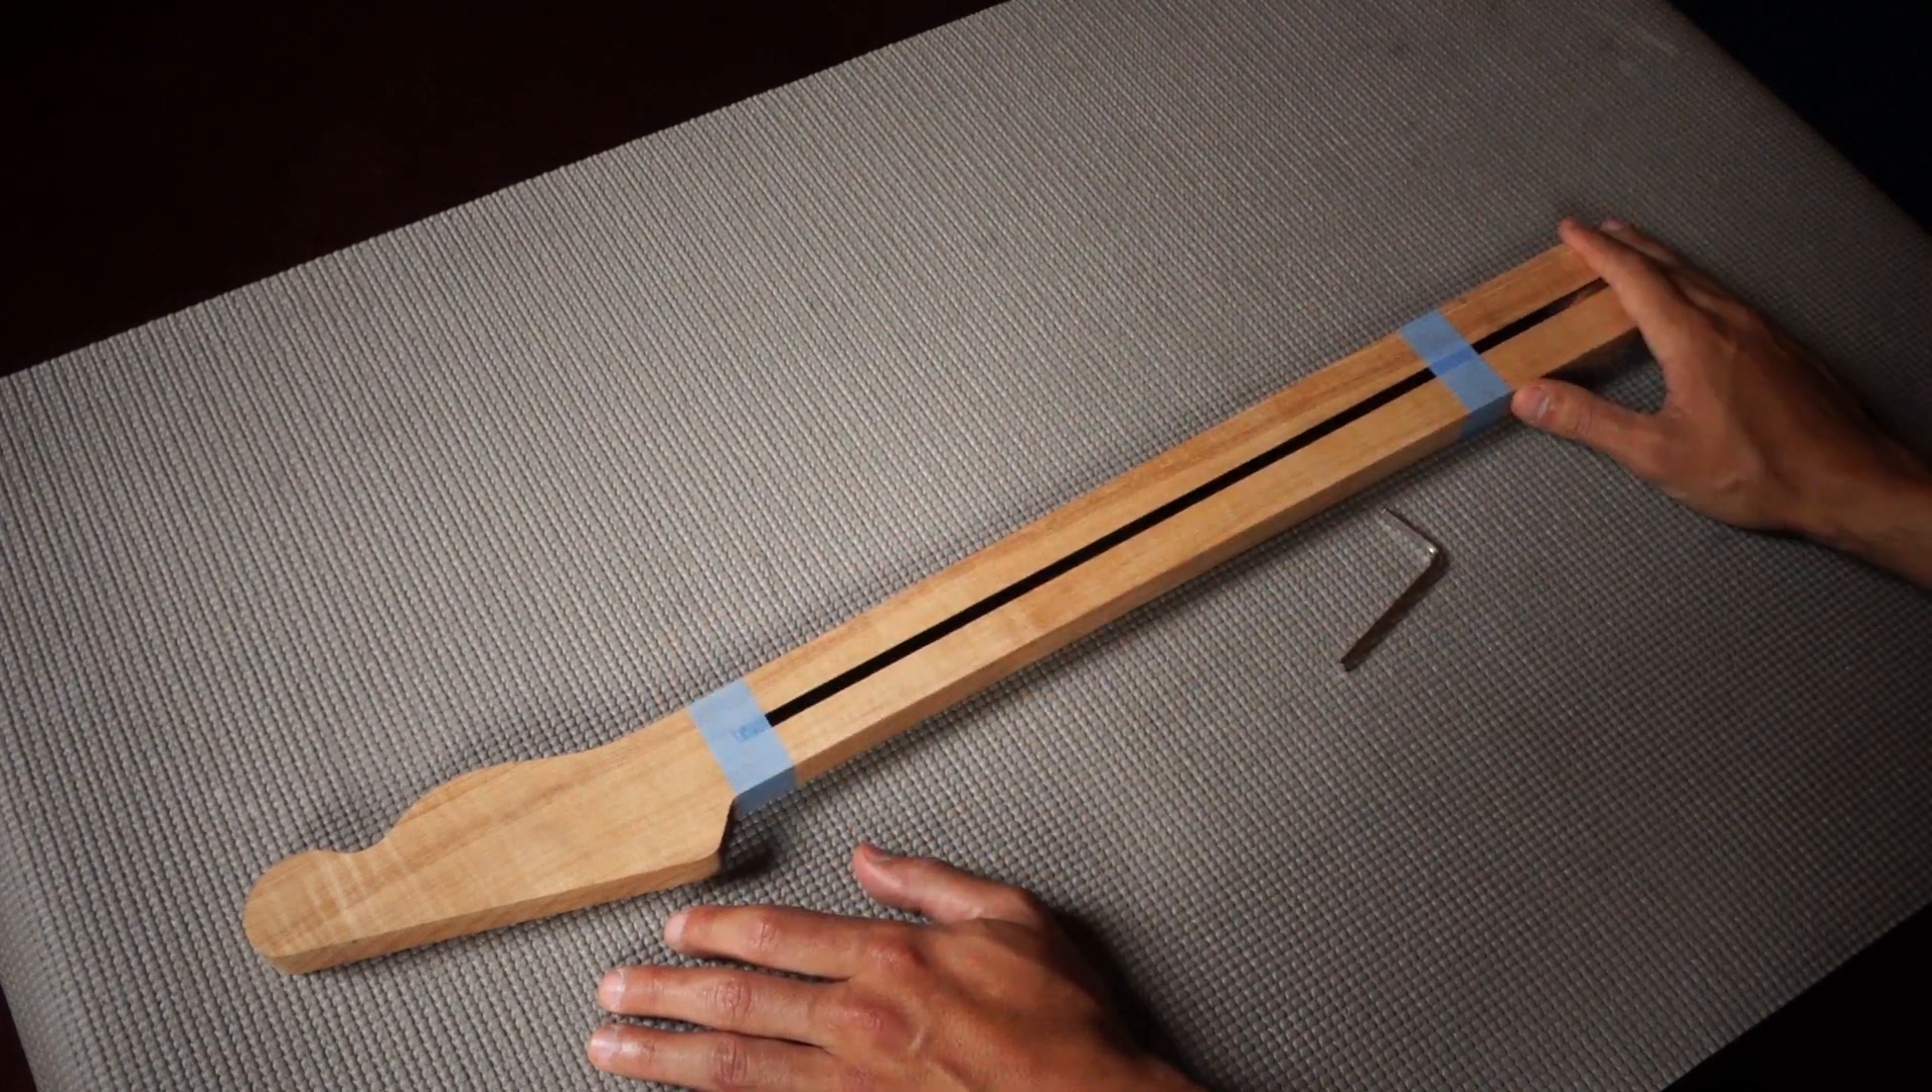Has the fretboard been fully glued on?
No.